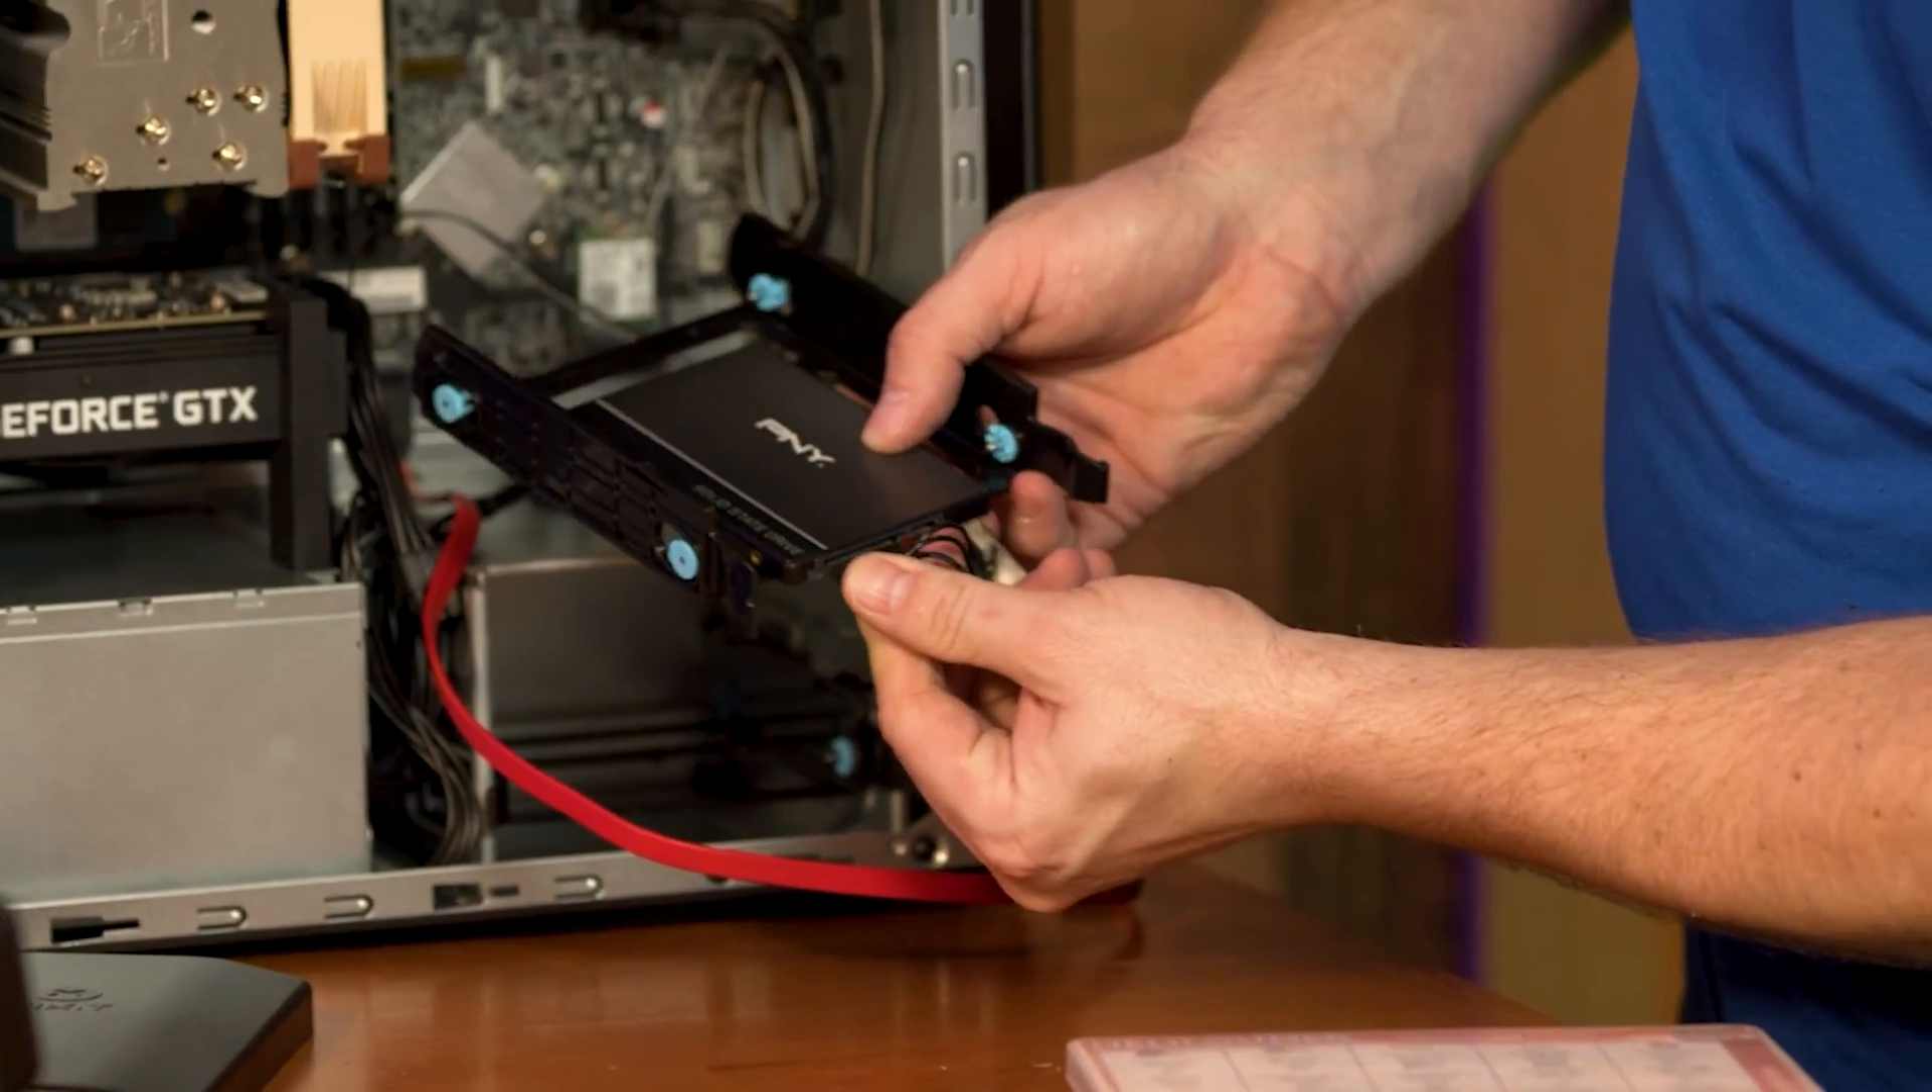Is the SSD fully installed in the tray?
Yes.